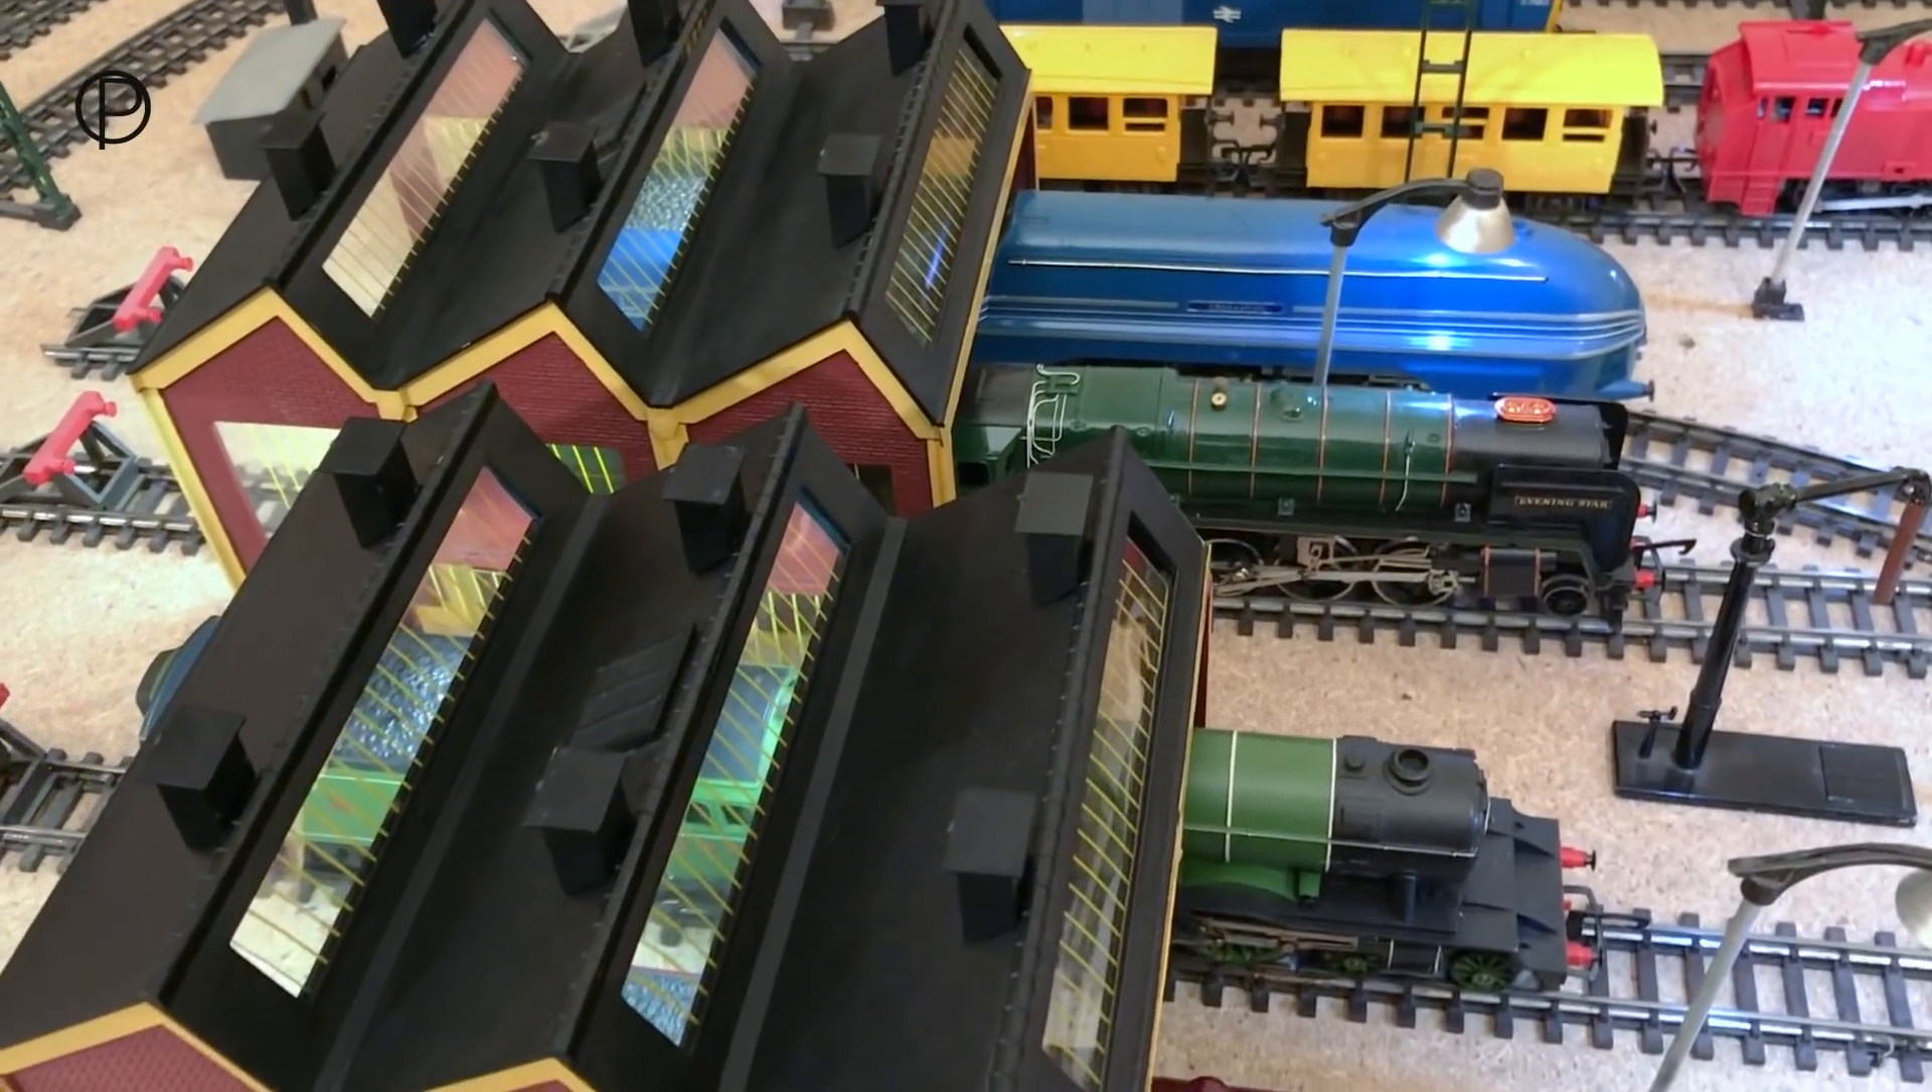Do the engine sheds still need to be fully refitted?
No.